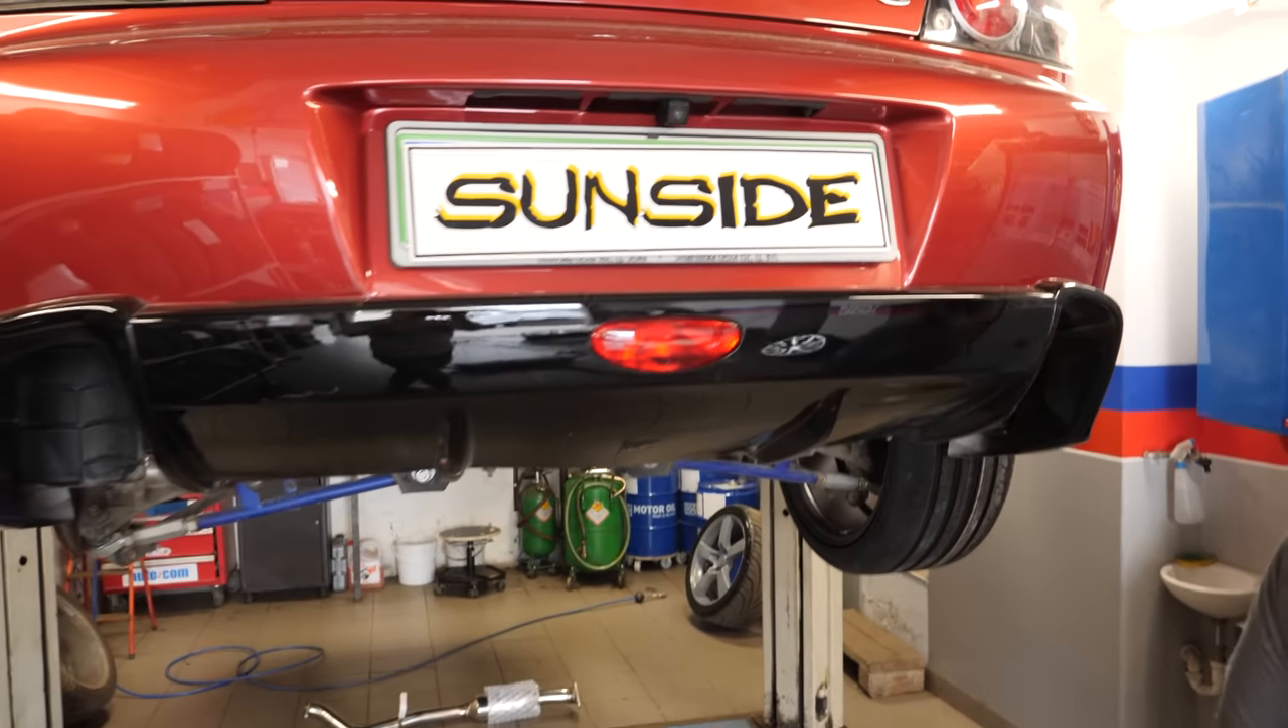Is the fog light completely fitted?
Yes.